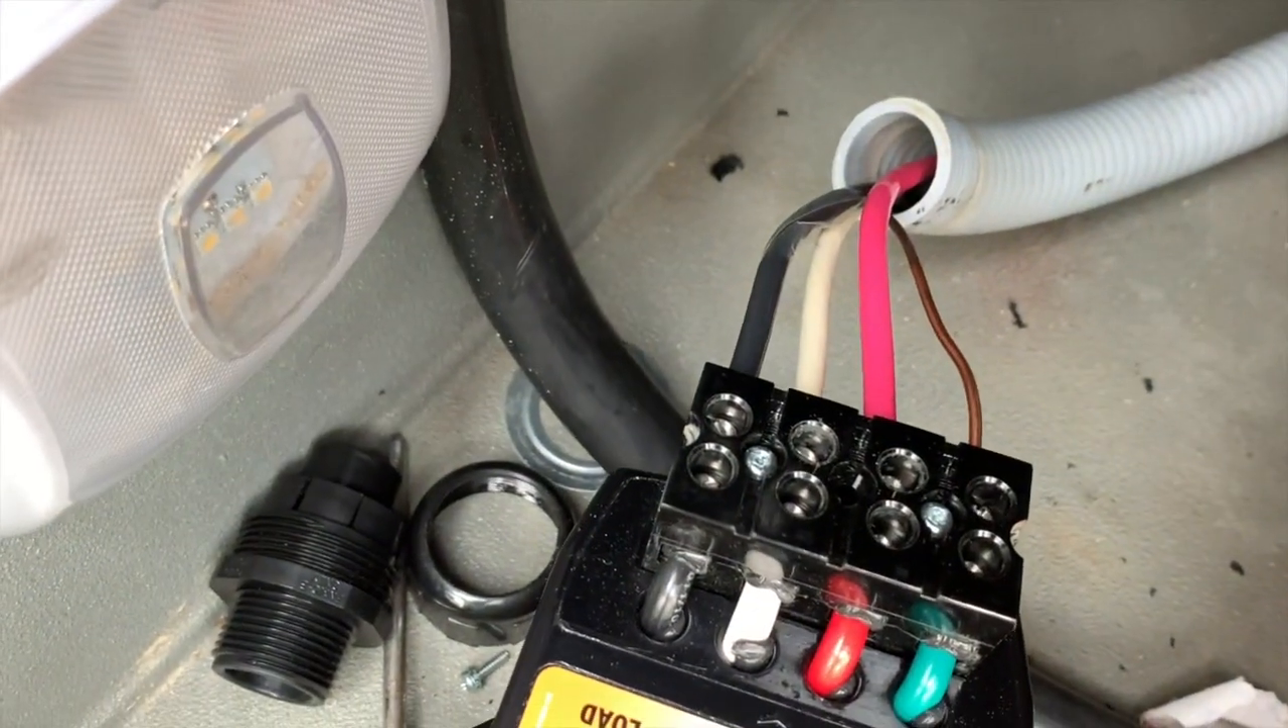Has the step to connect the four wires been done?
Yes.